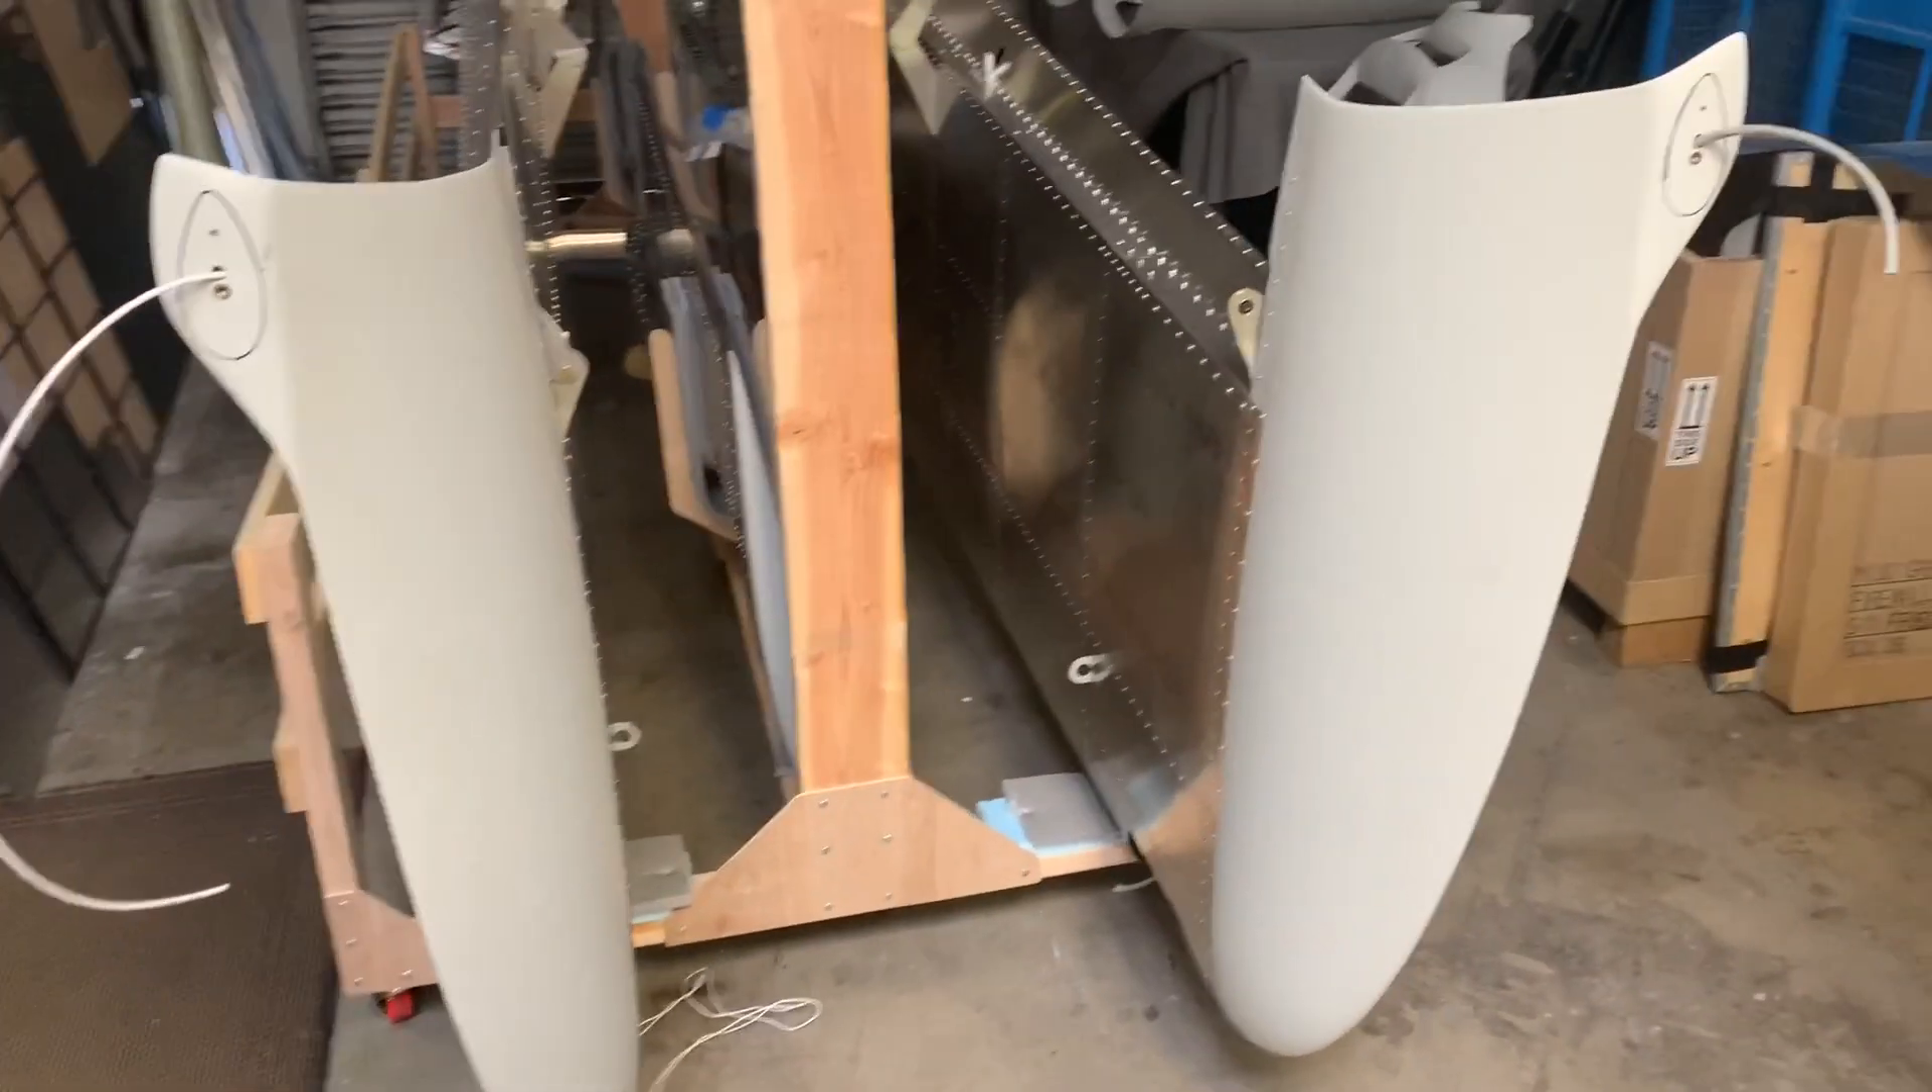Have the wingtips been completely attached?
Yes.